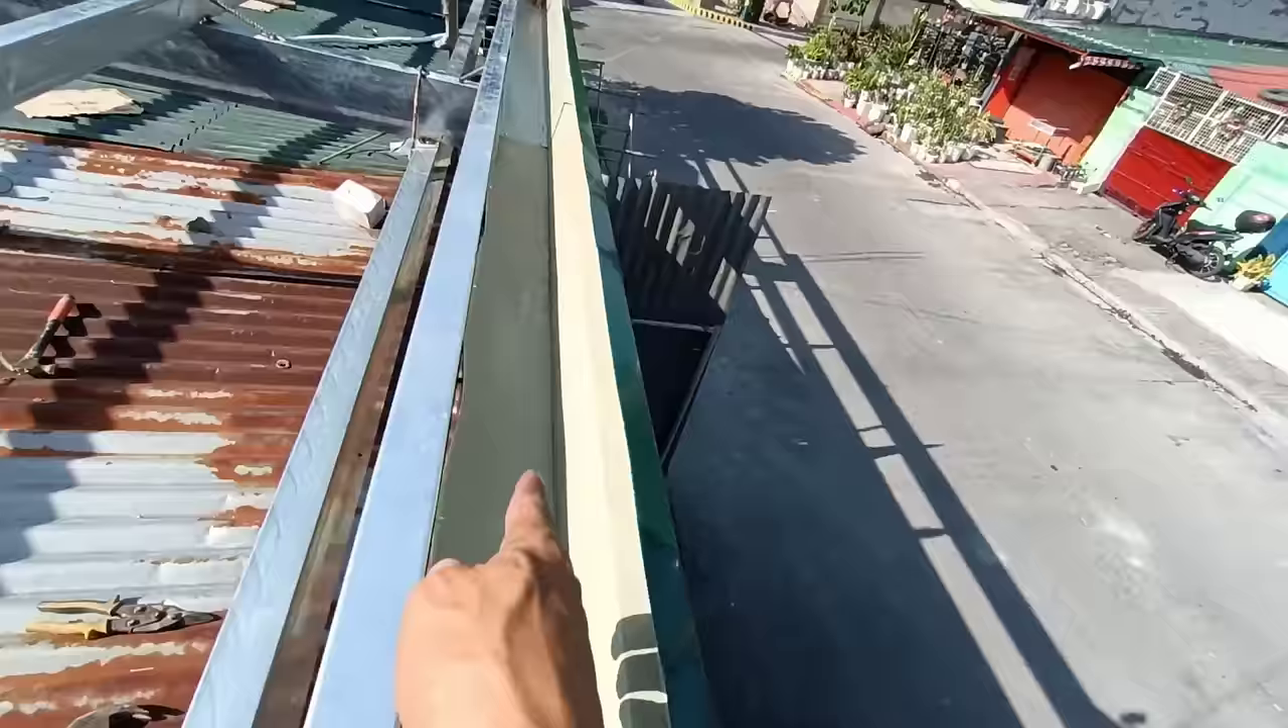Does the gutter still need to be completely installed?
No.